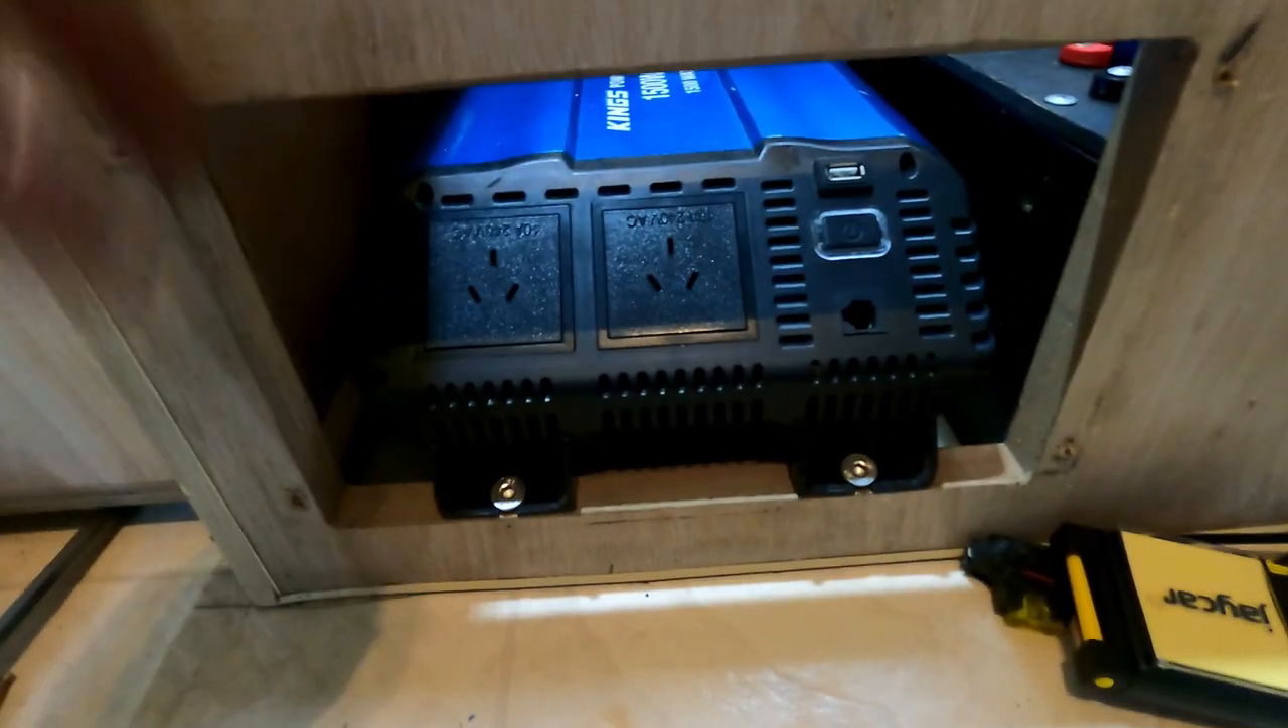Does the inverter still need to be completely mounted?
No.